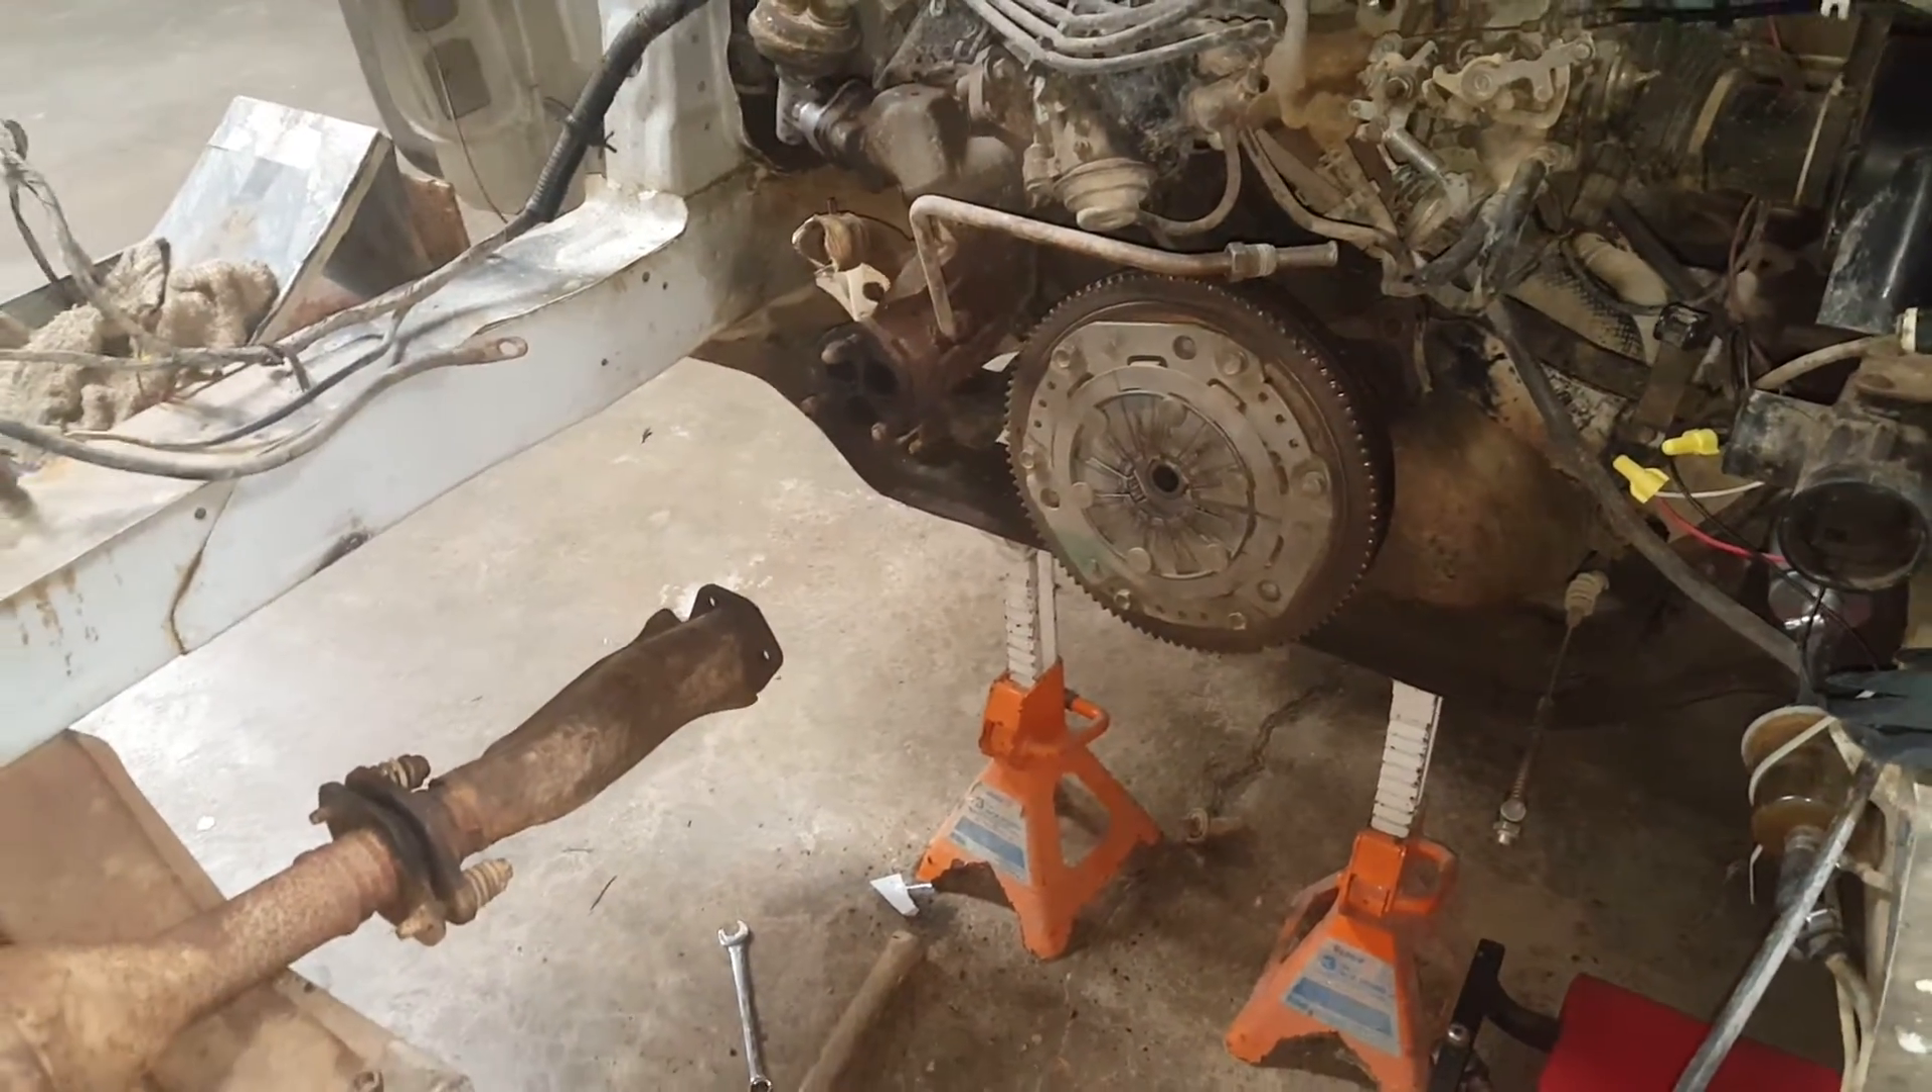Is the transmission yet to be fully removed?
No.